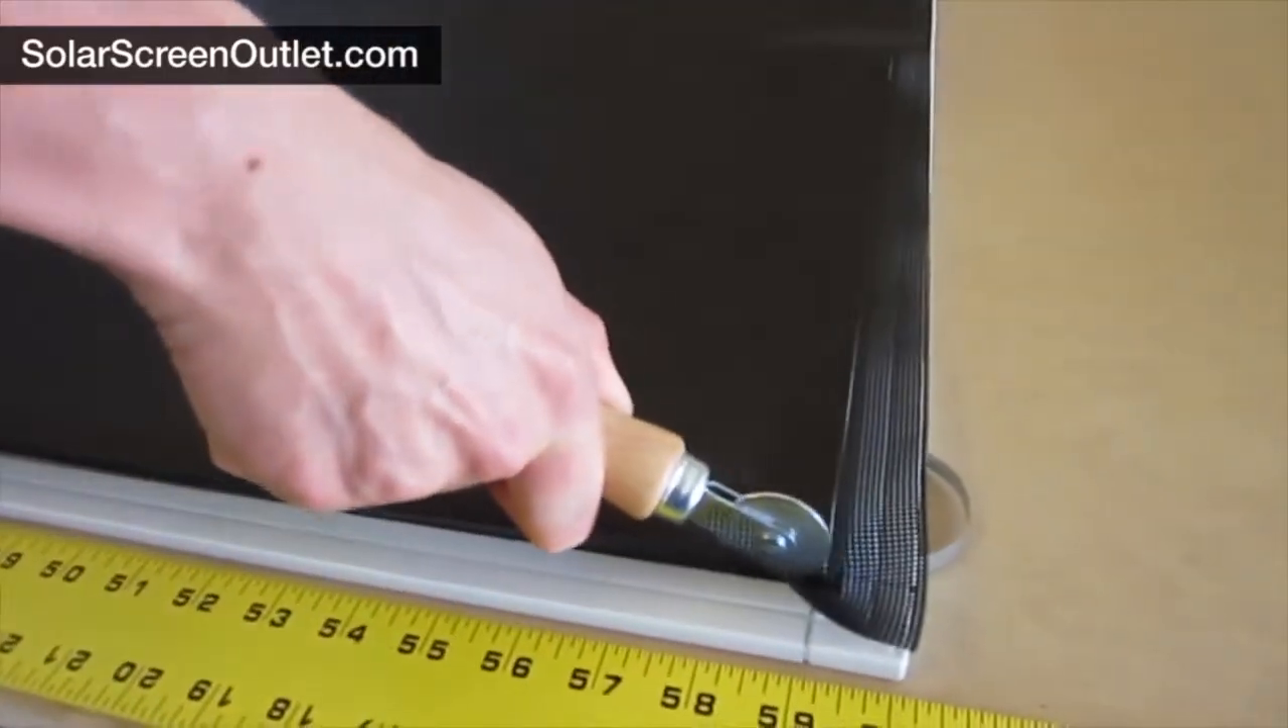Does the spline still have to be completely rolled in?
Yes.